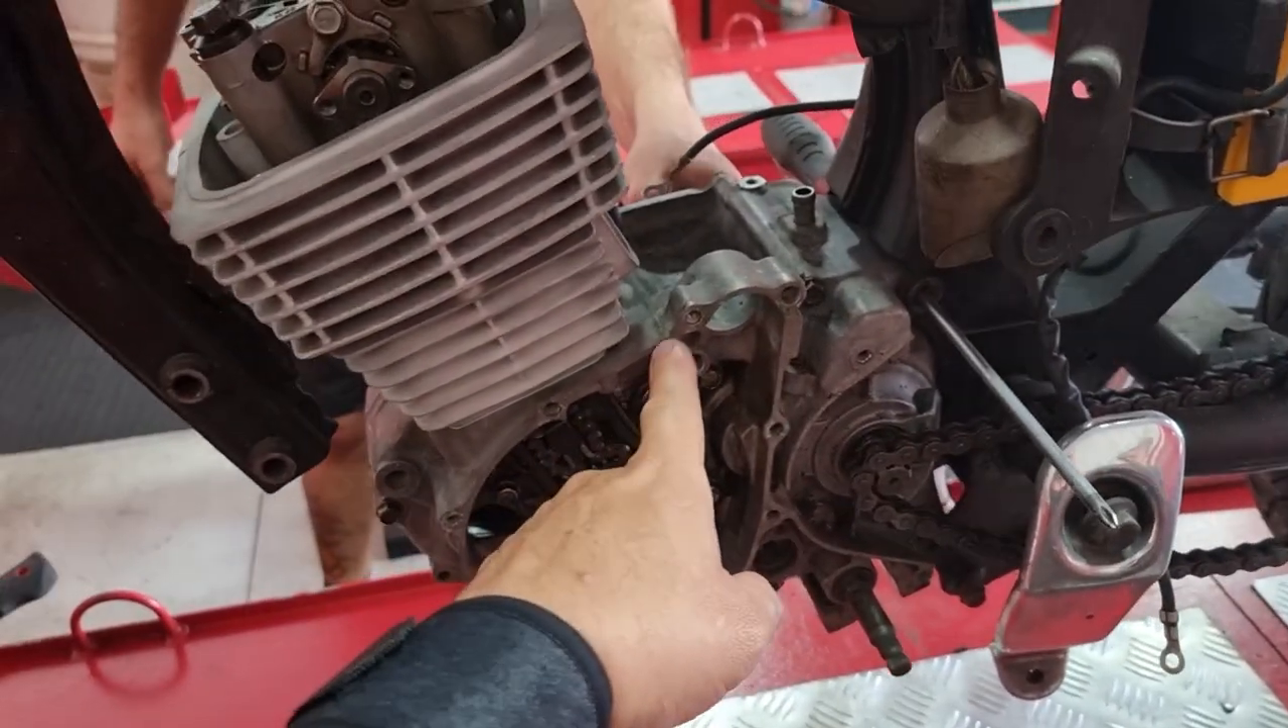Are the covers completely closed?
No.